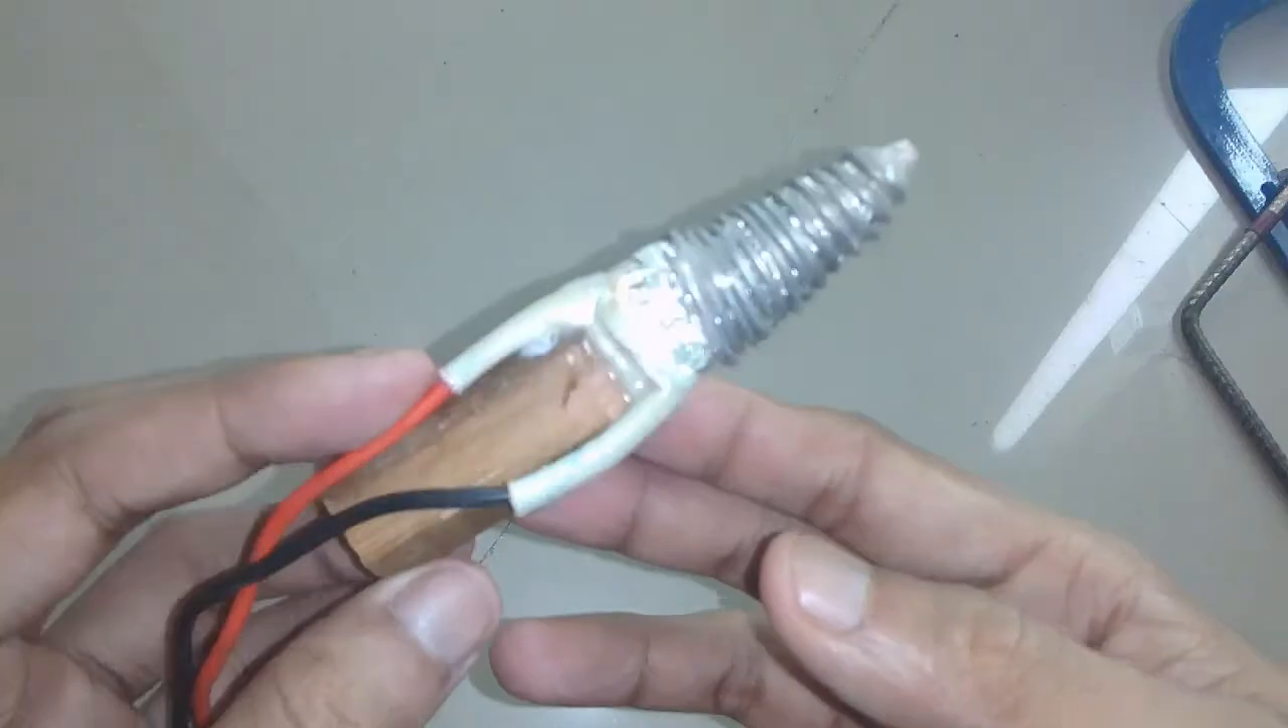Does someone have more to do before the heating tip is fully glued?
No.